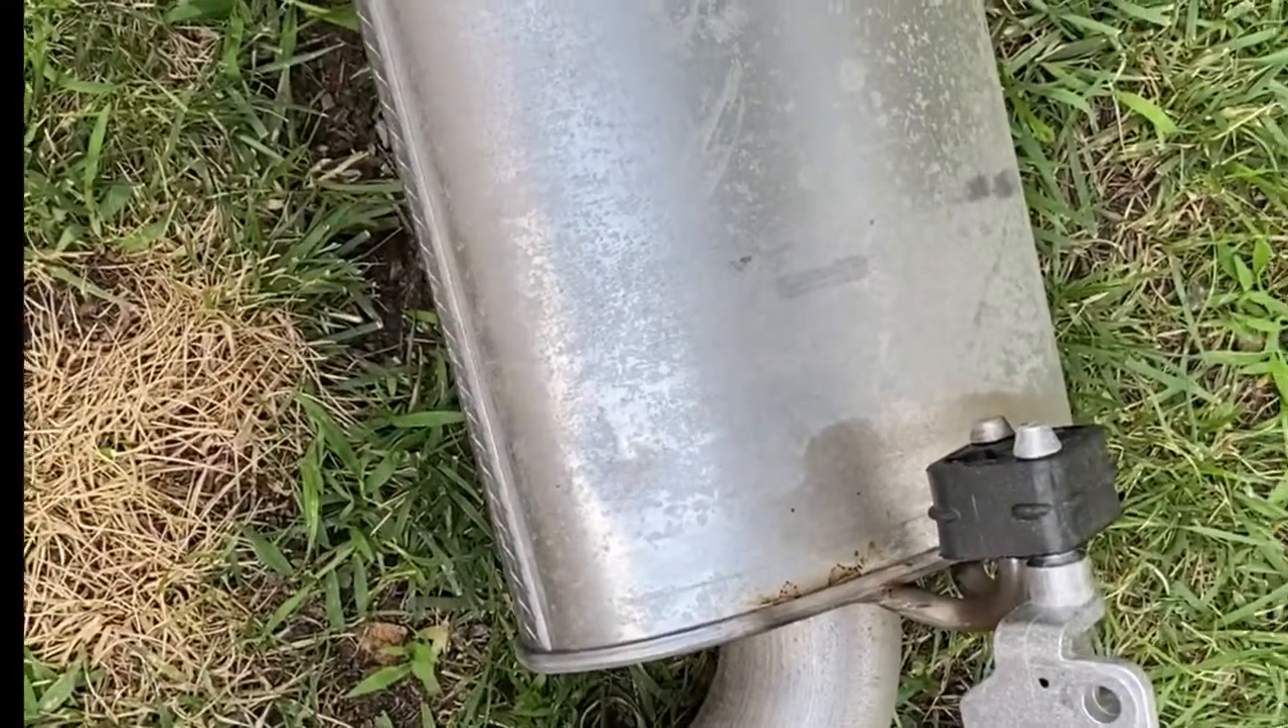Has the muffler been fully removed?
Yes.